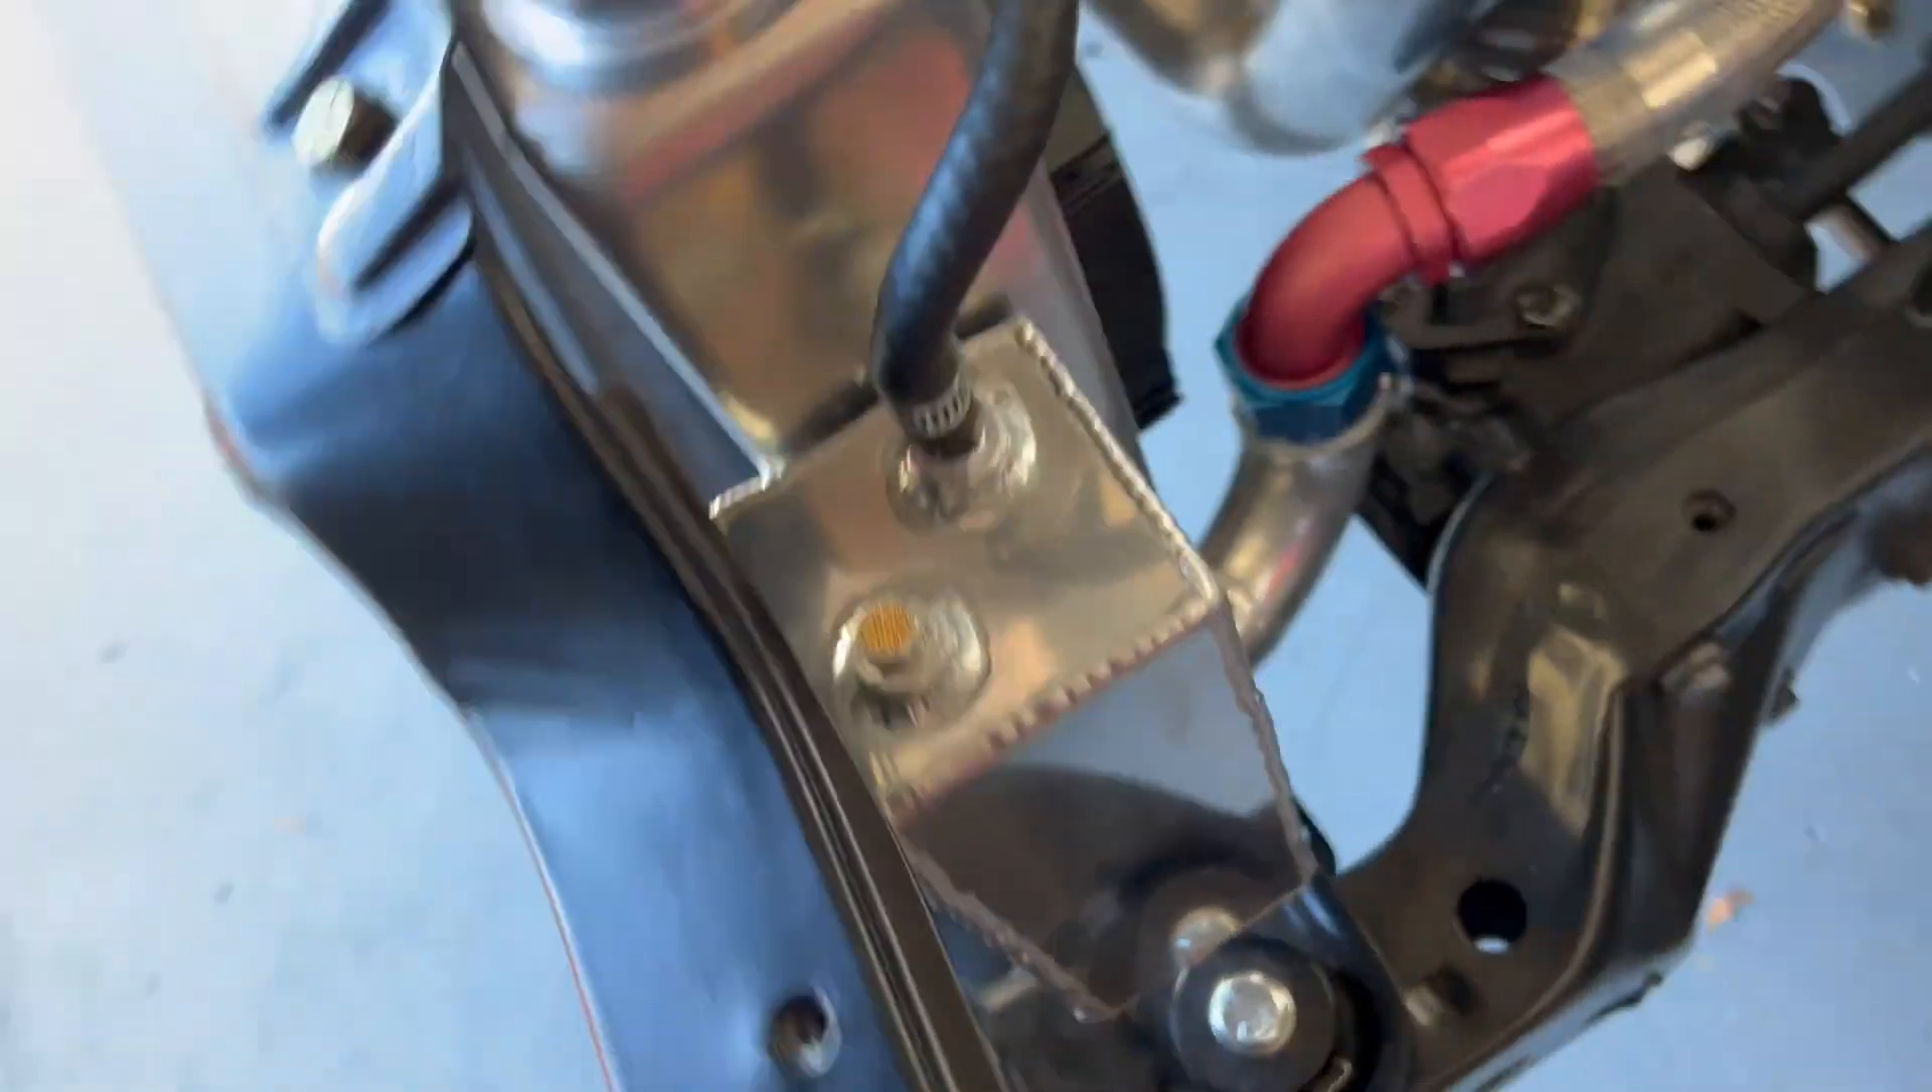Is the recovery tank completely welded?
Yes.